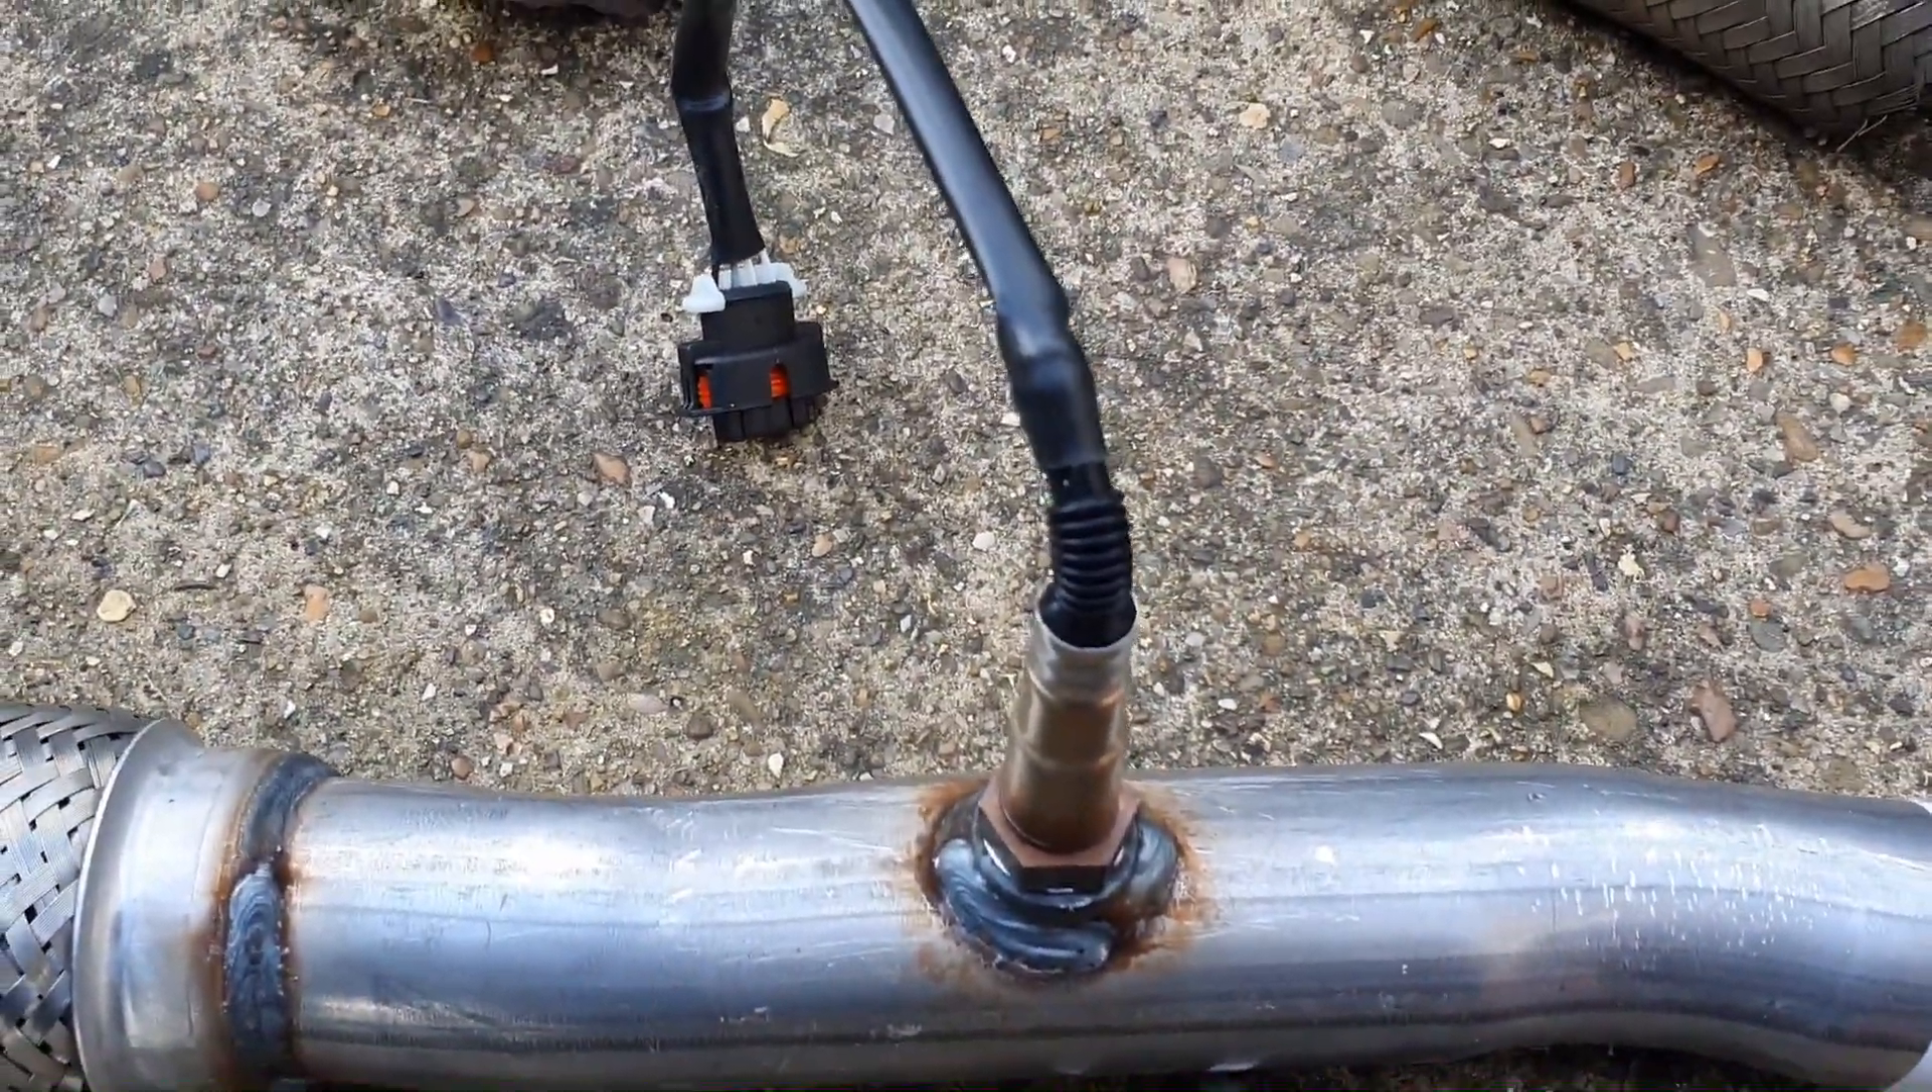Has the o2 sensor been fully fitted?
Yes.